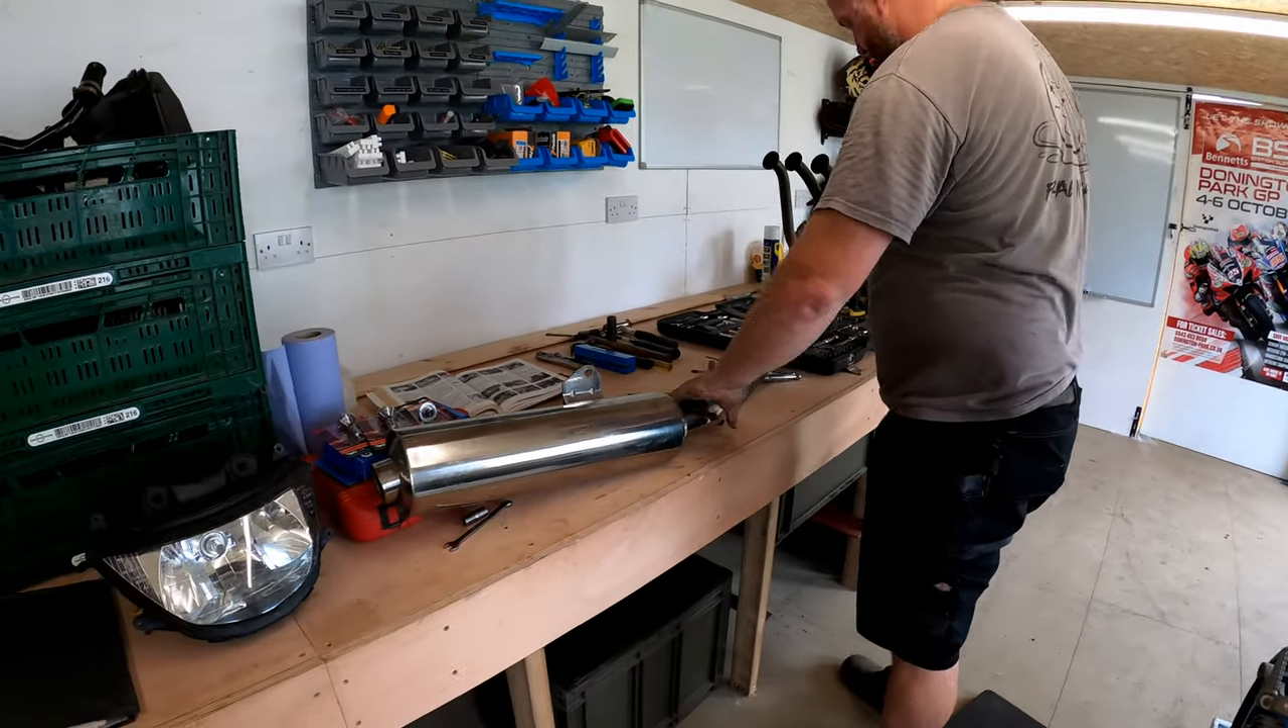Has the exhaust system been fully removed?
Yes.